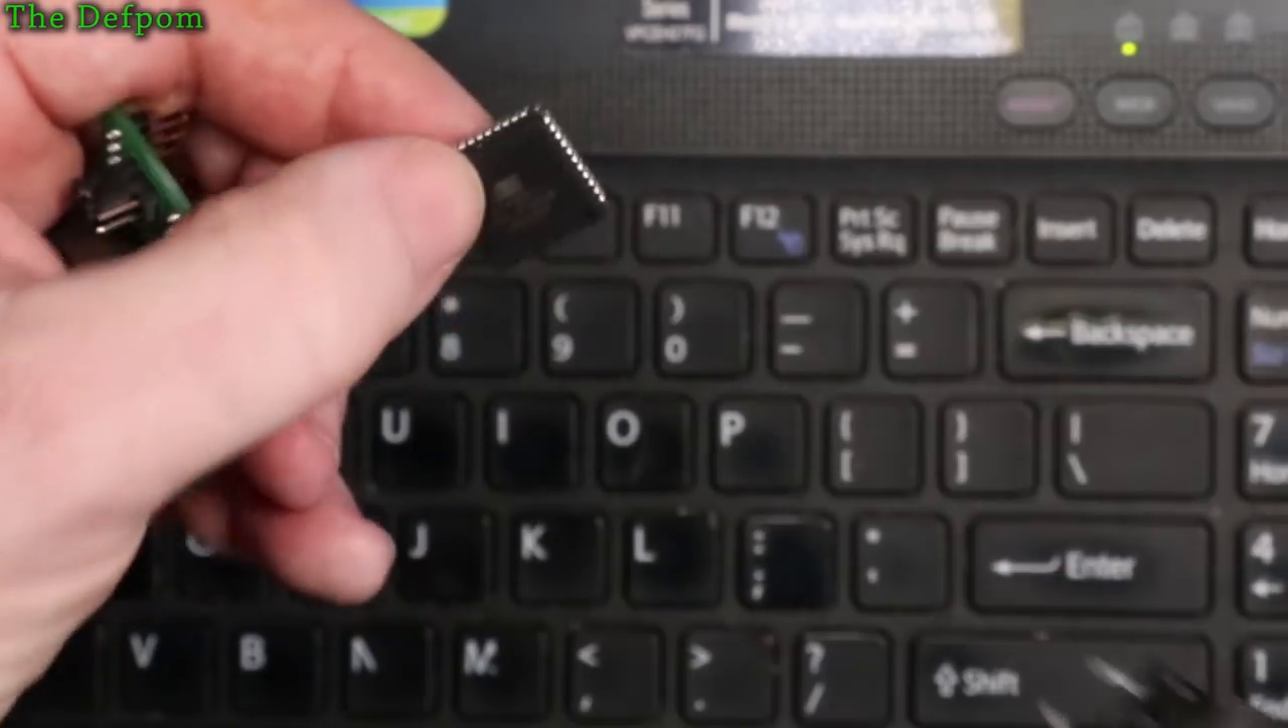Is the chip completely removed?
Yes.